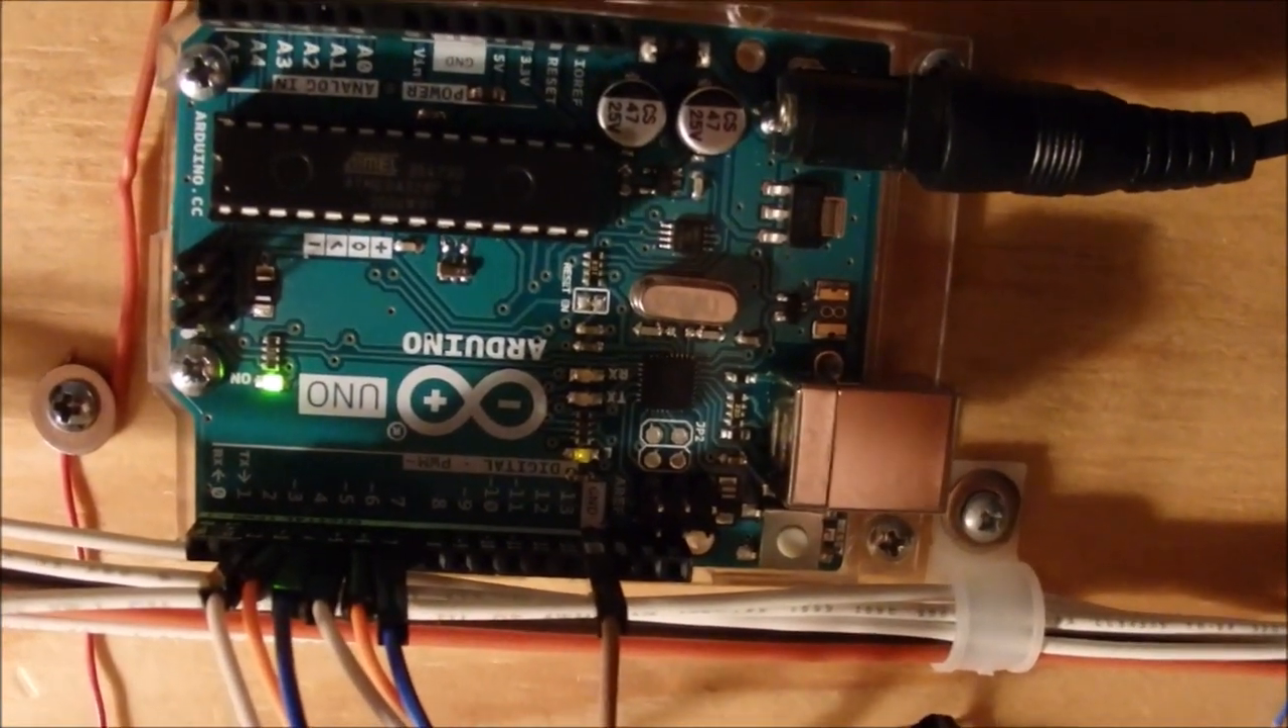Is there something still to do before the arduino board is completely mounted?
No.